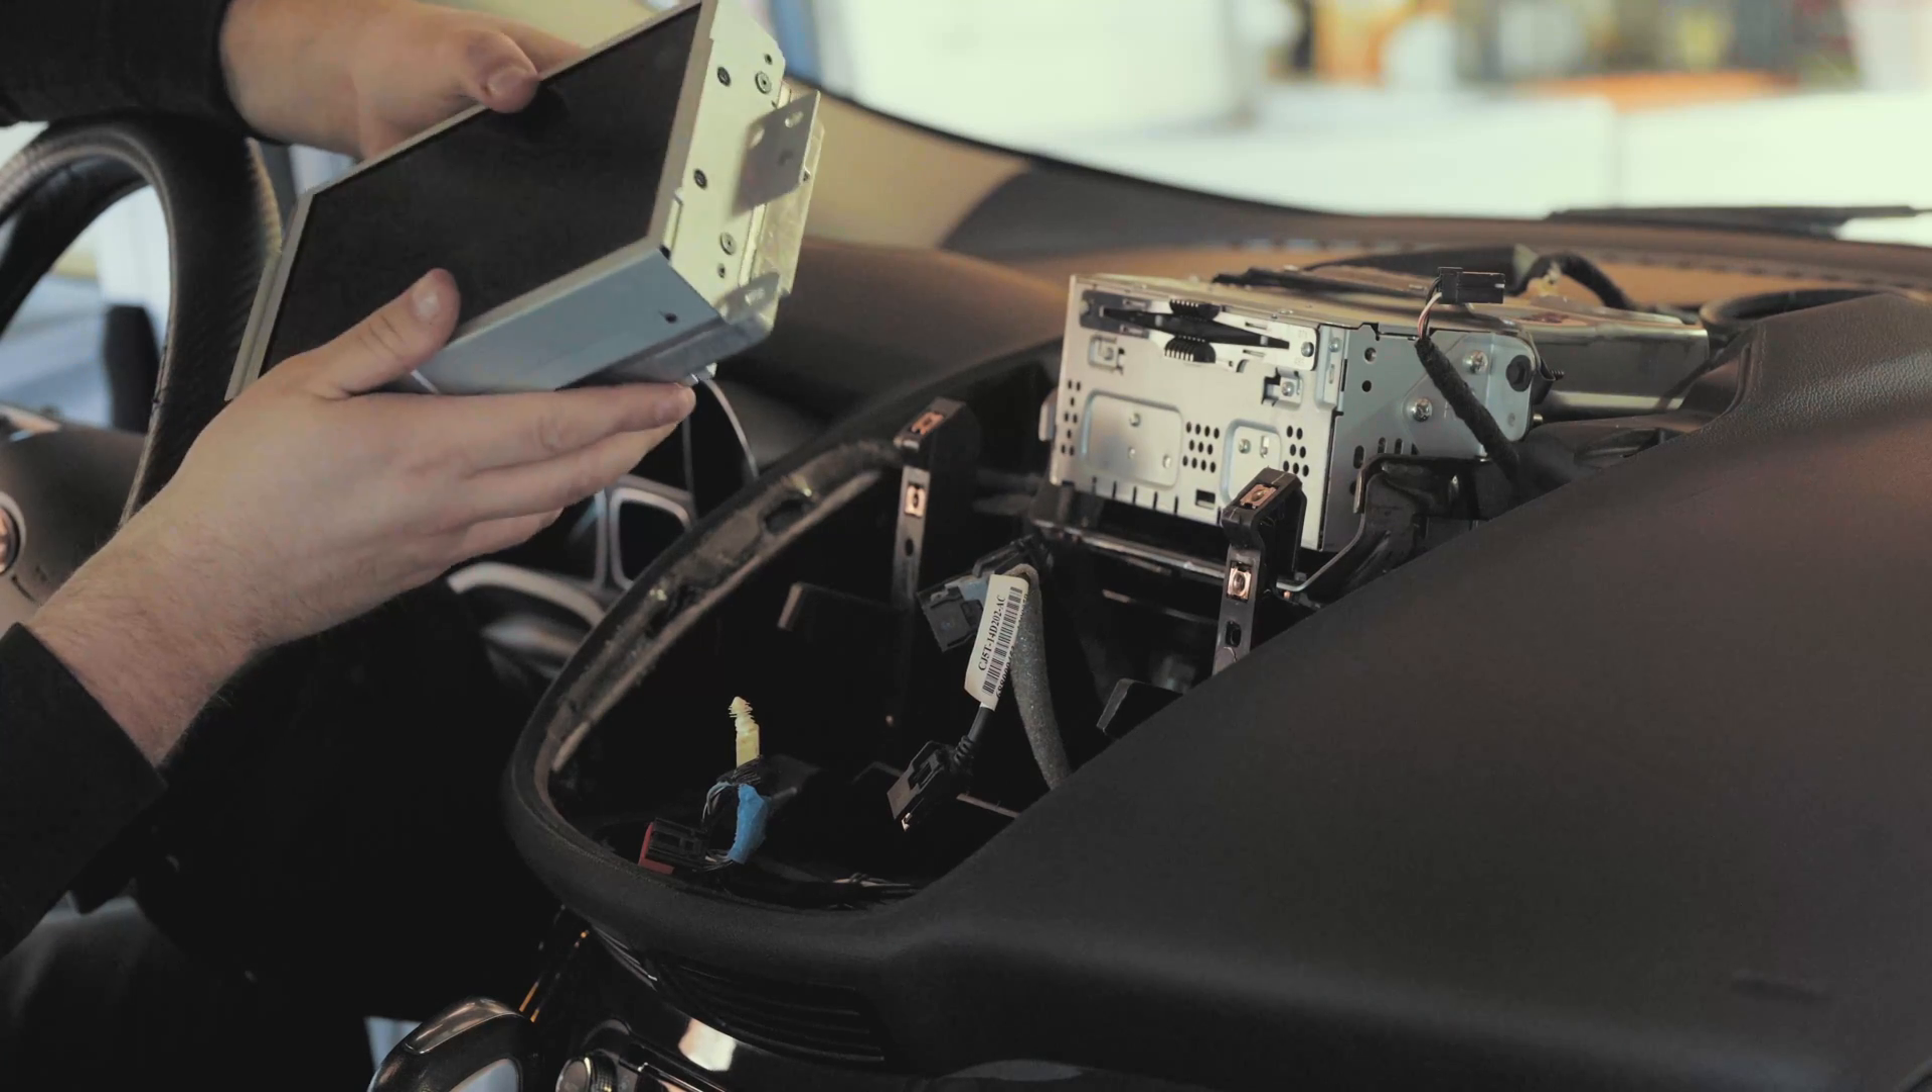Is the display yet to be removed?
No.